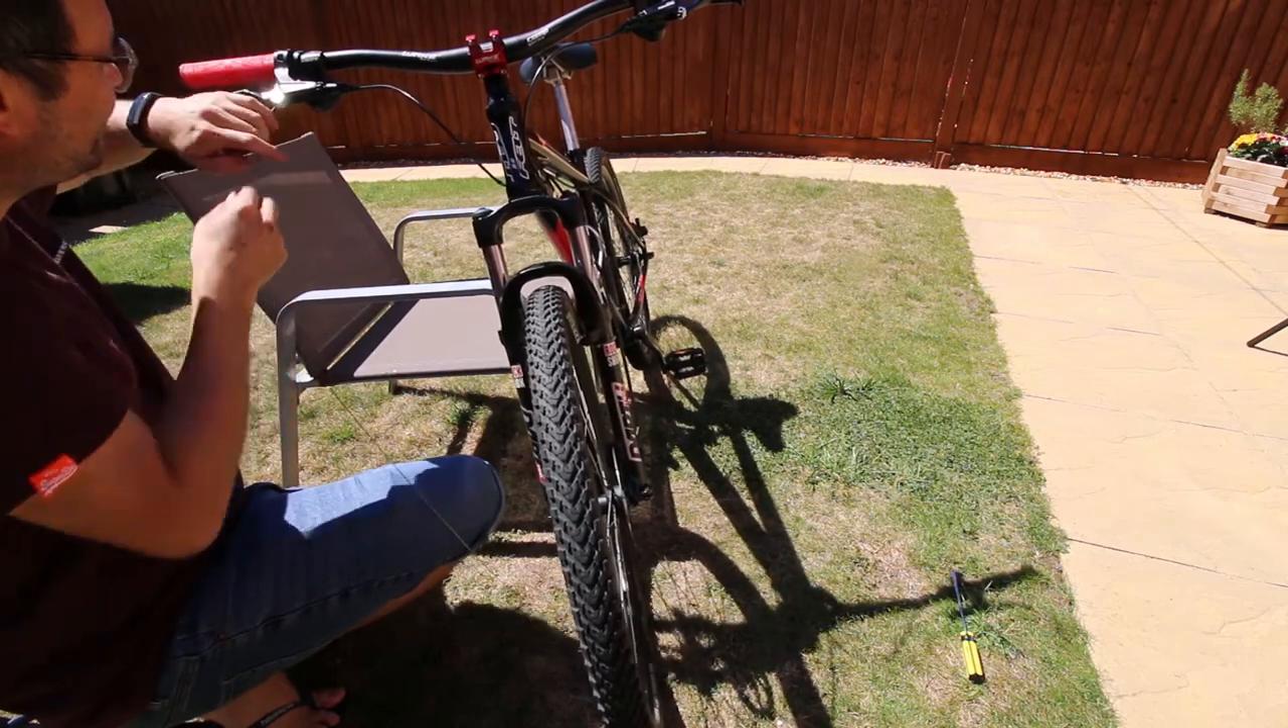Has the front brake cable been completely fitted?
No.